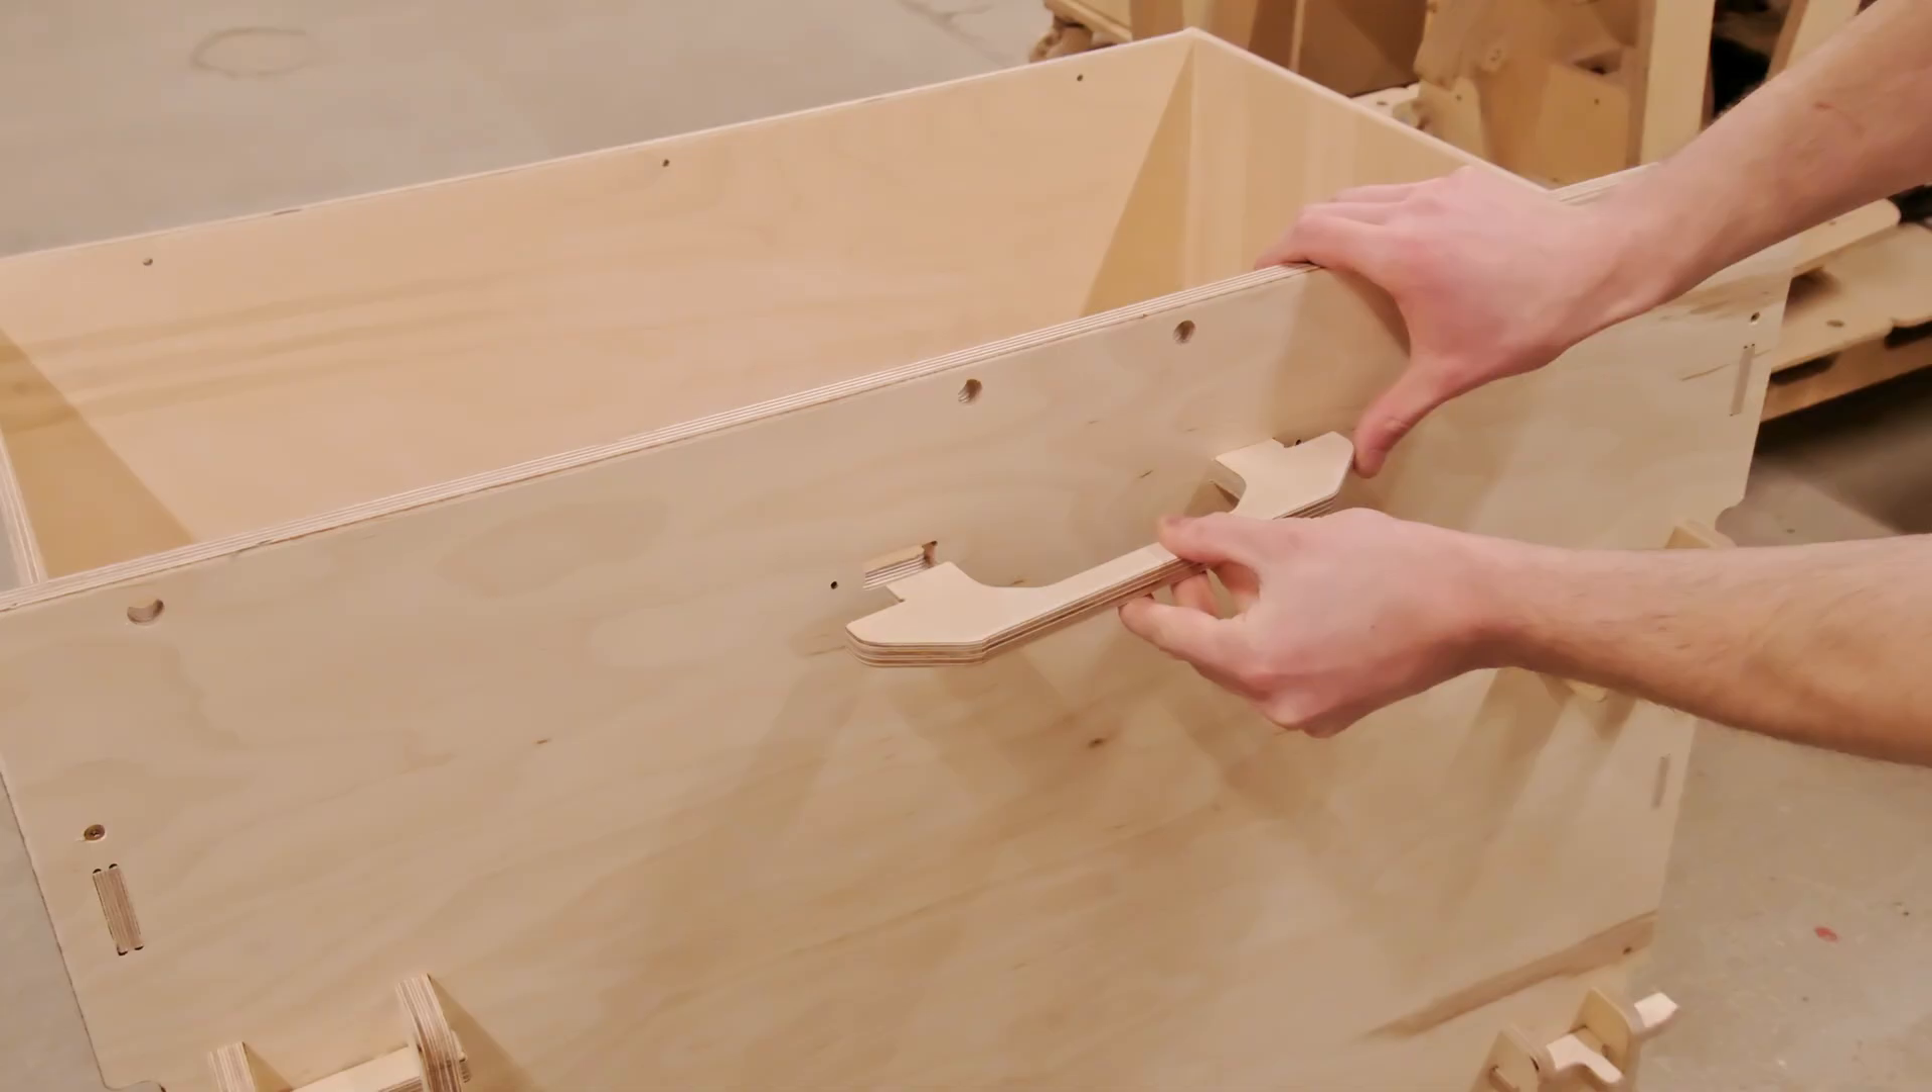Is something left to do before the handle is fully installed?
Yes.